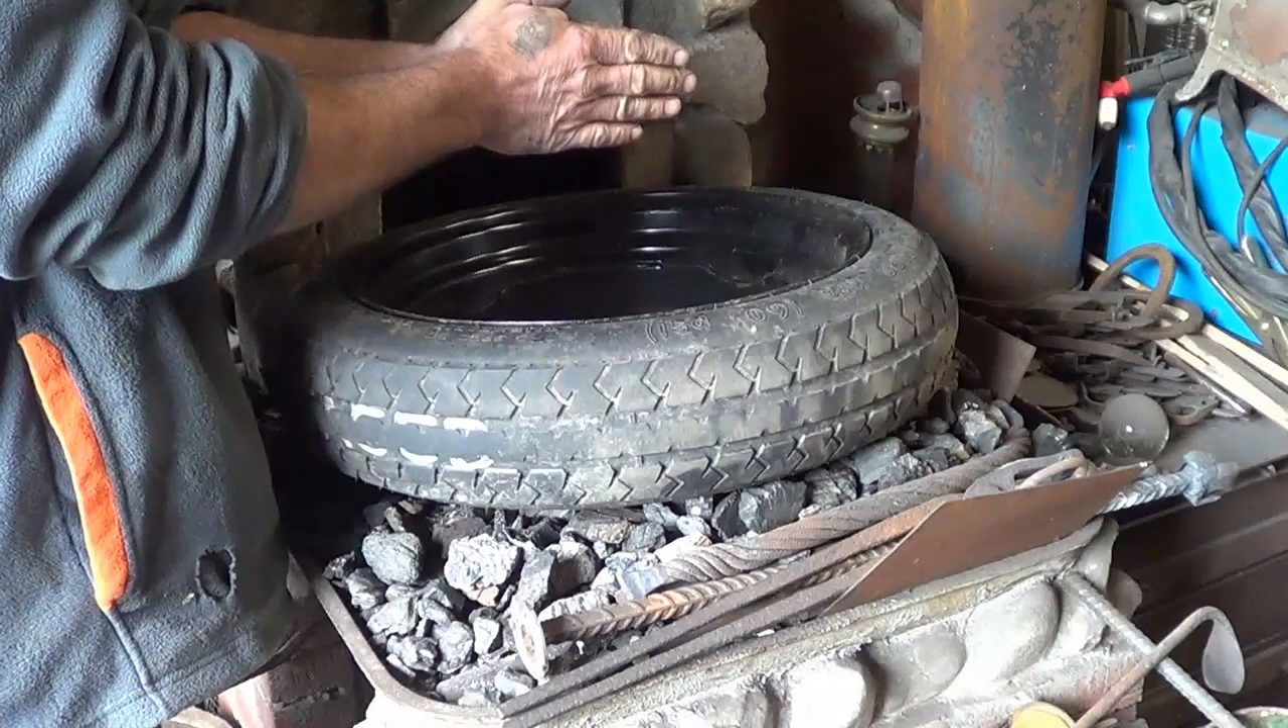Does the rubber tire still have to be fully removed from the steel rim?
Yes.